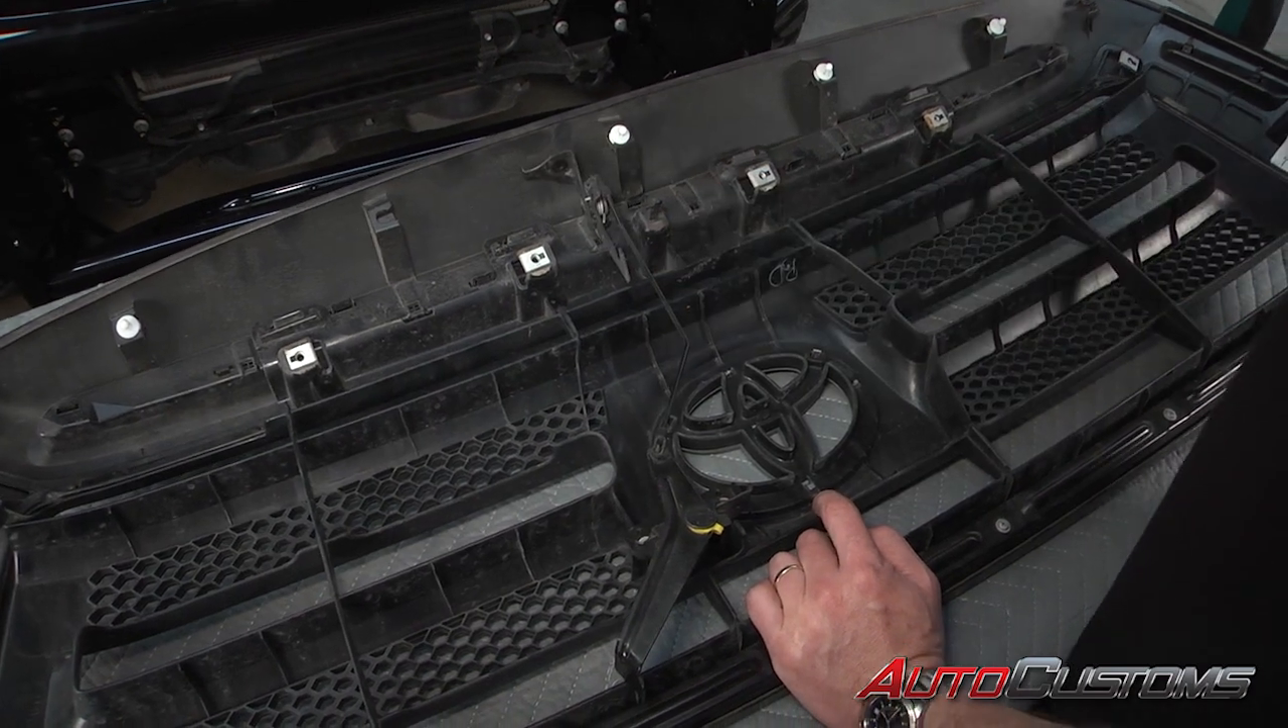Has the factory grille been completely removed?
Yes.